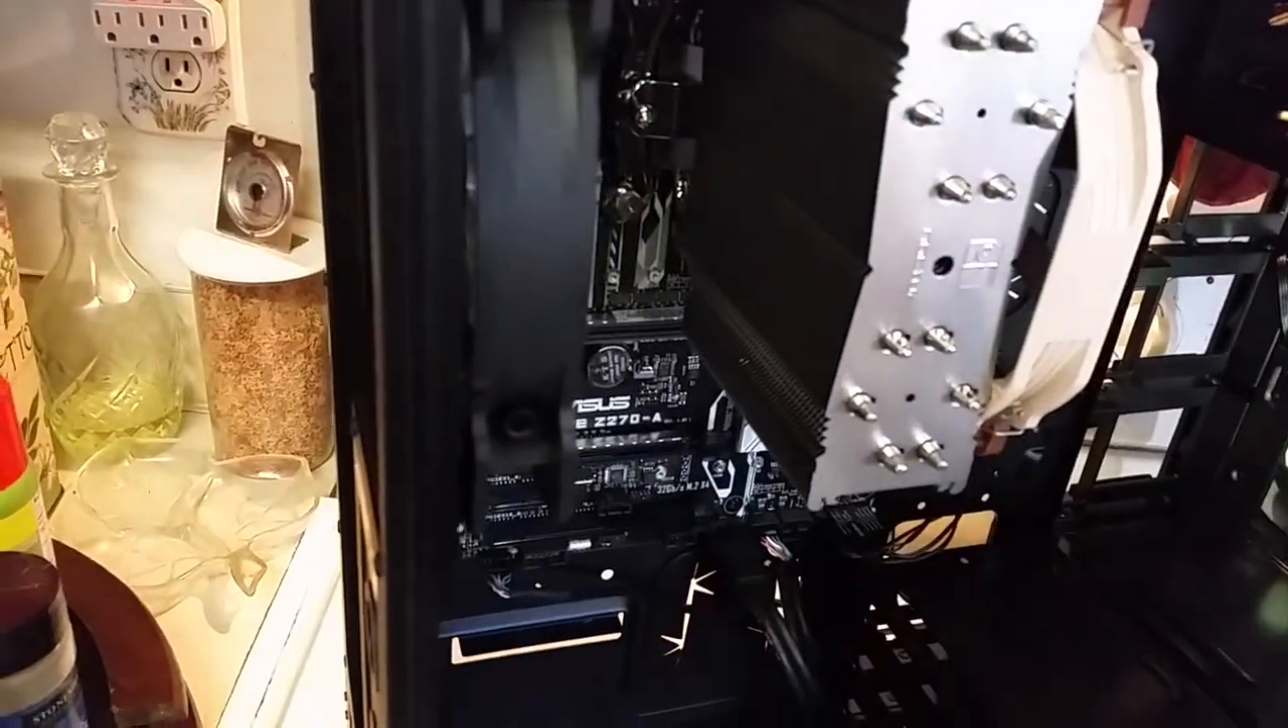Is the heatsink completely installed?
Yes.